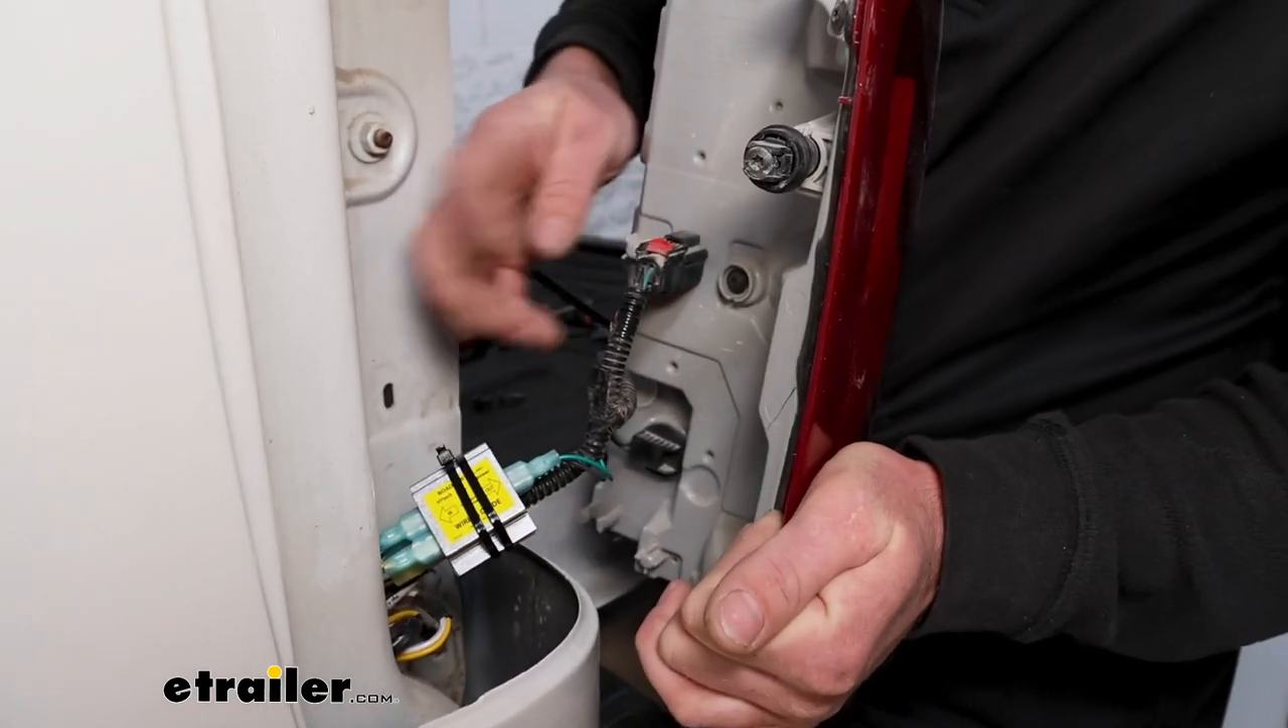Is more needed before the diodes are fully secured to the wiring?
No.